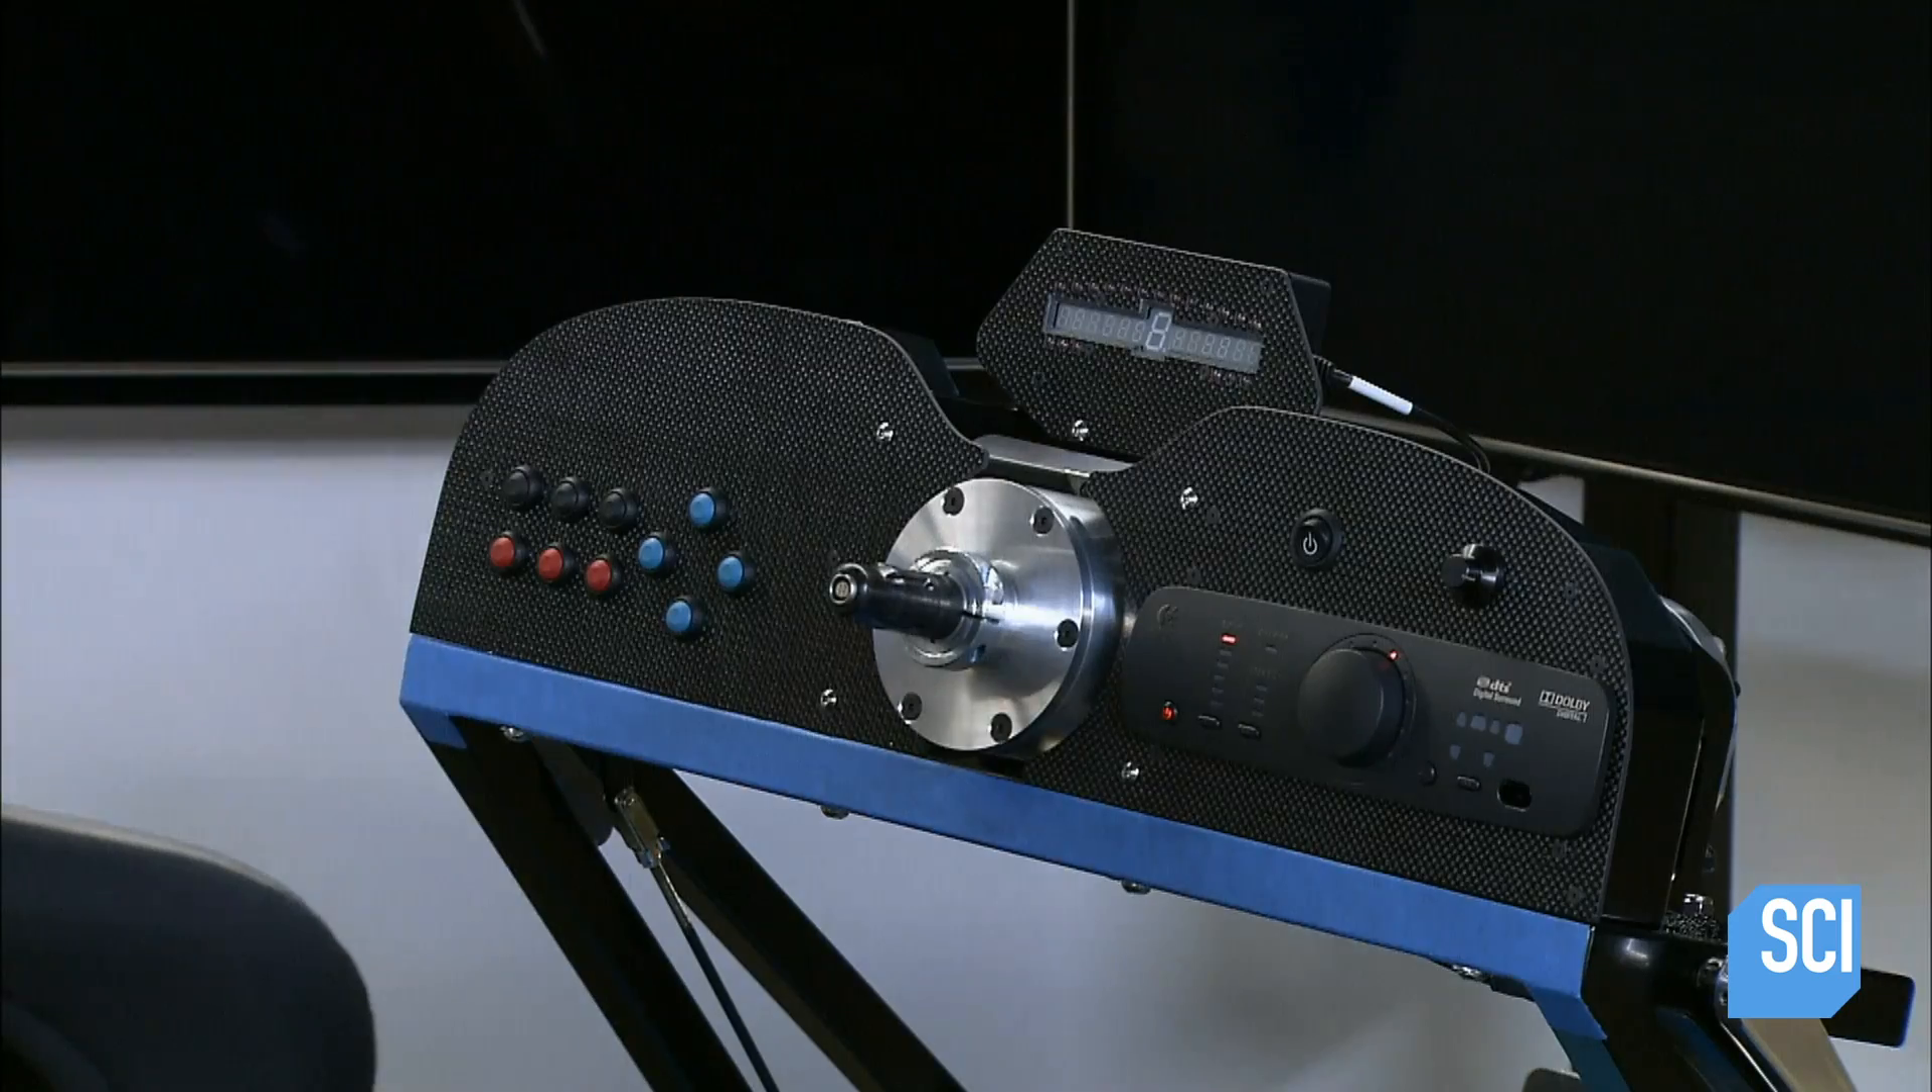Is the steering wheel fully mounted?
No.